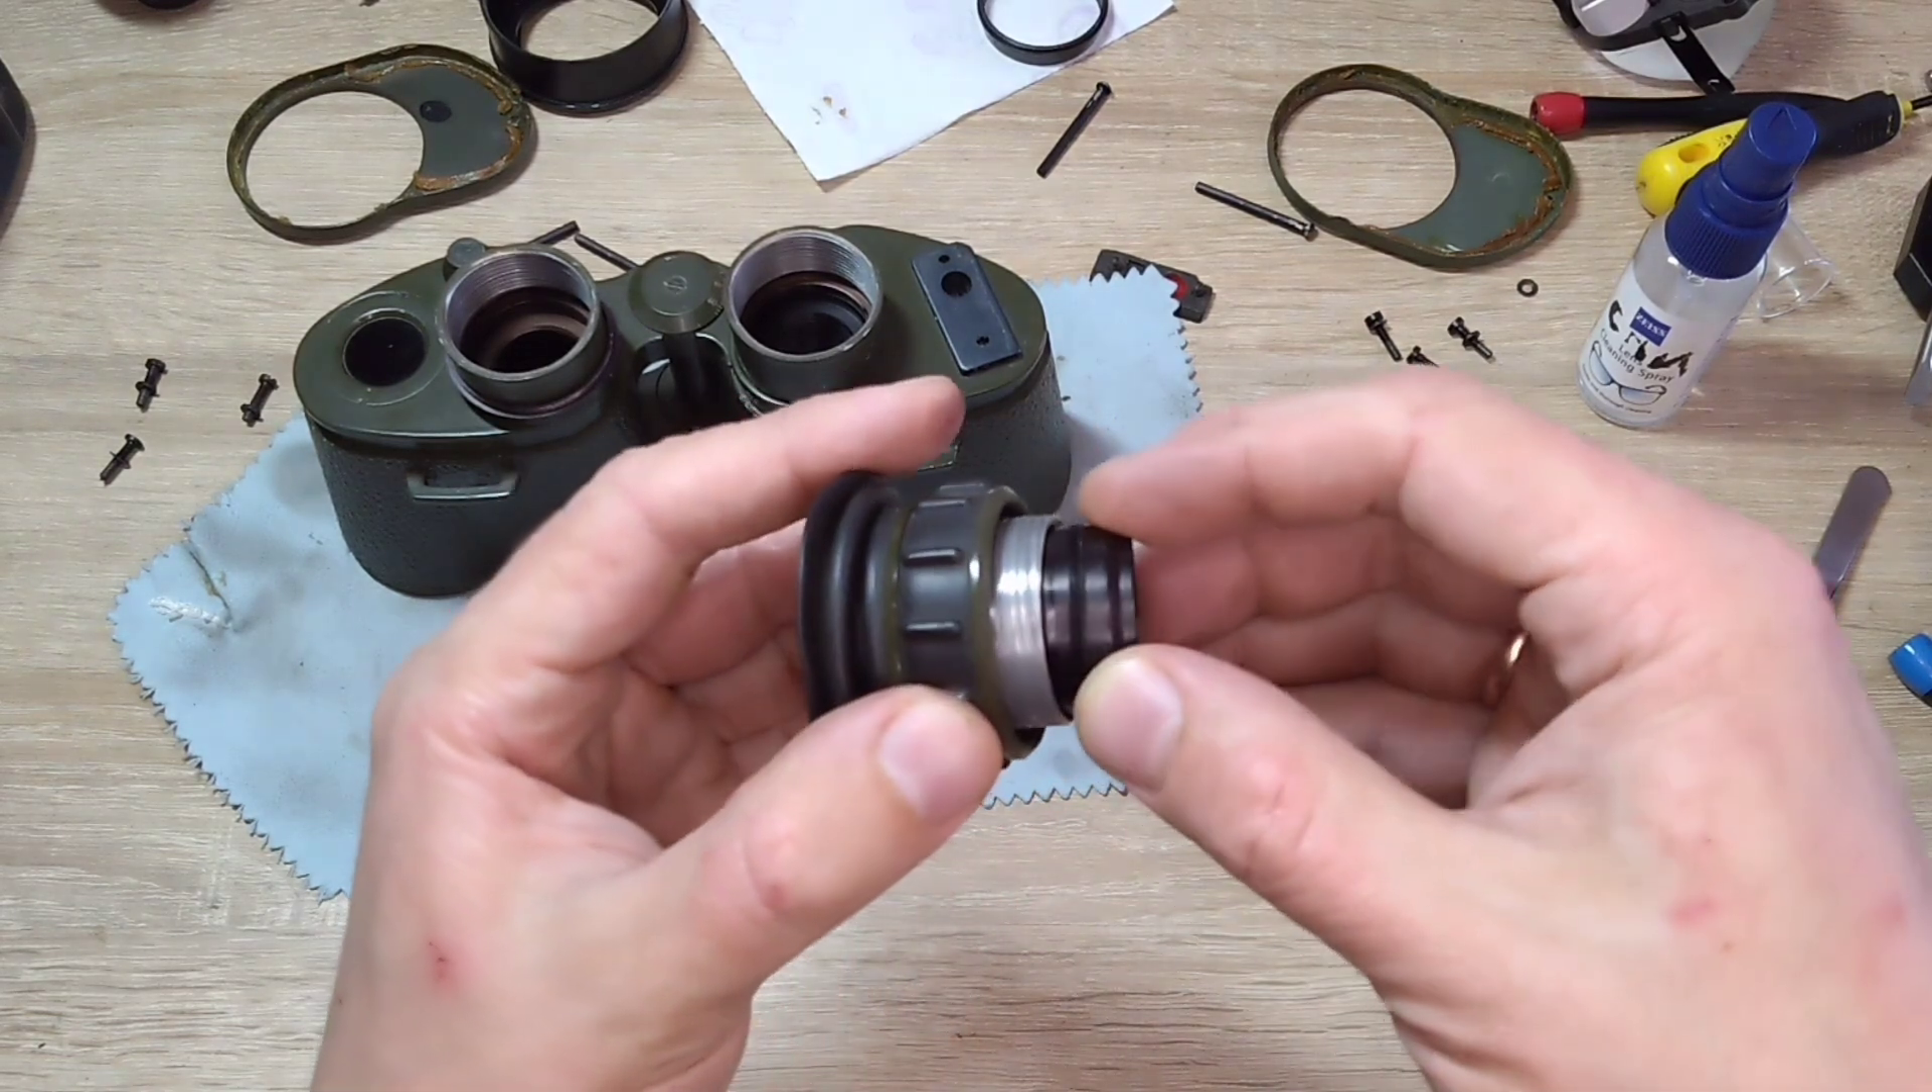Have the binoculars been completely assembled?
No.